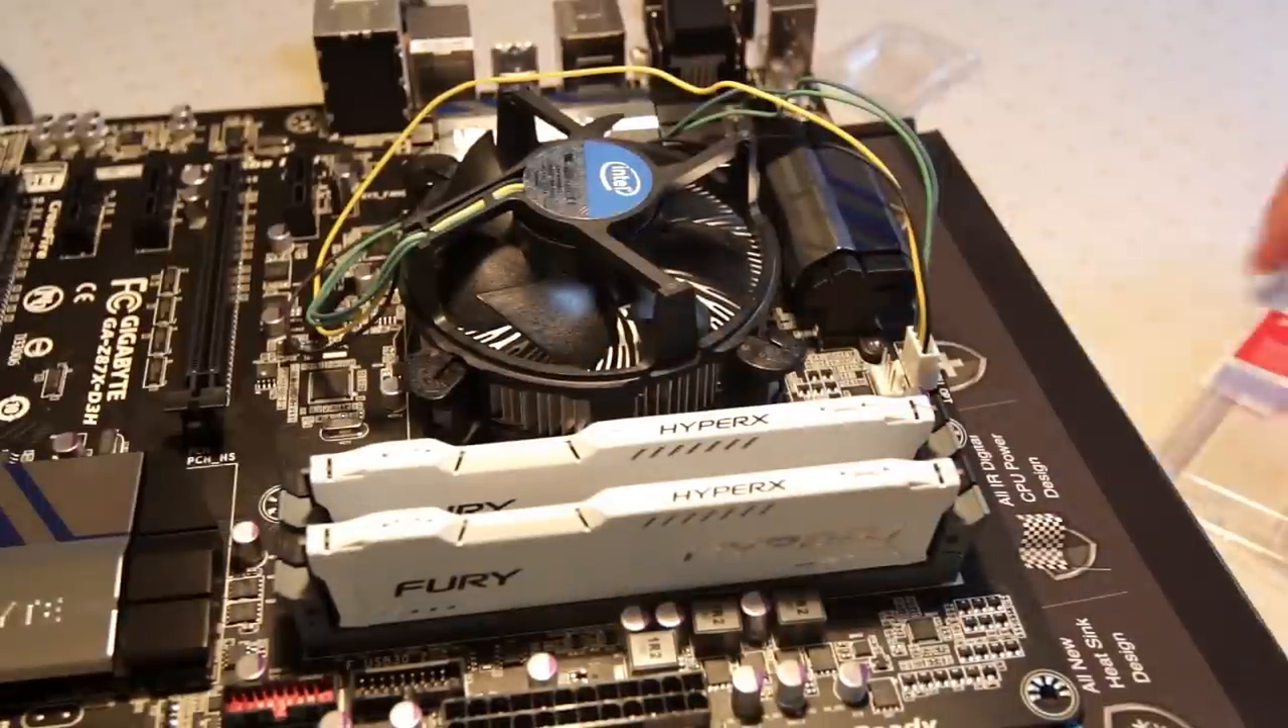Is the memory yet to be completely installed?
No.